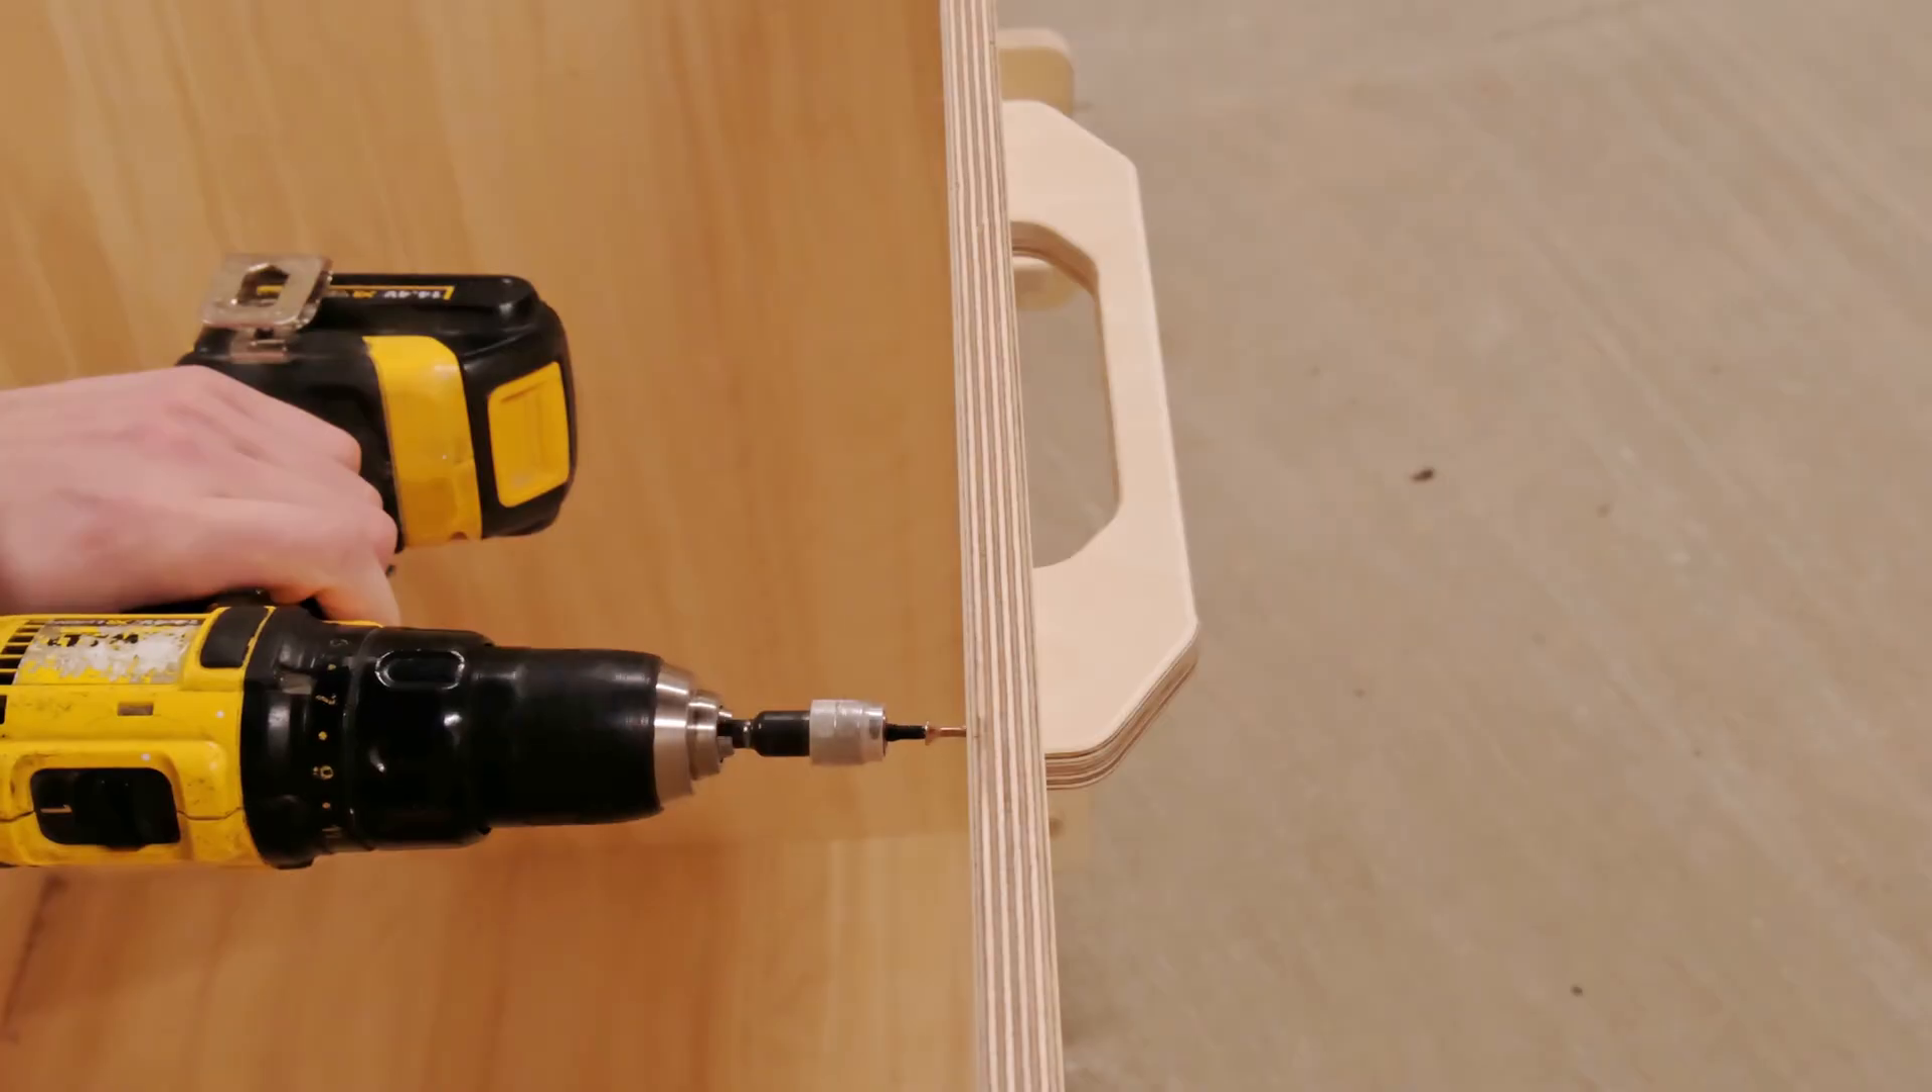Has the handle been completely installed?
No.